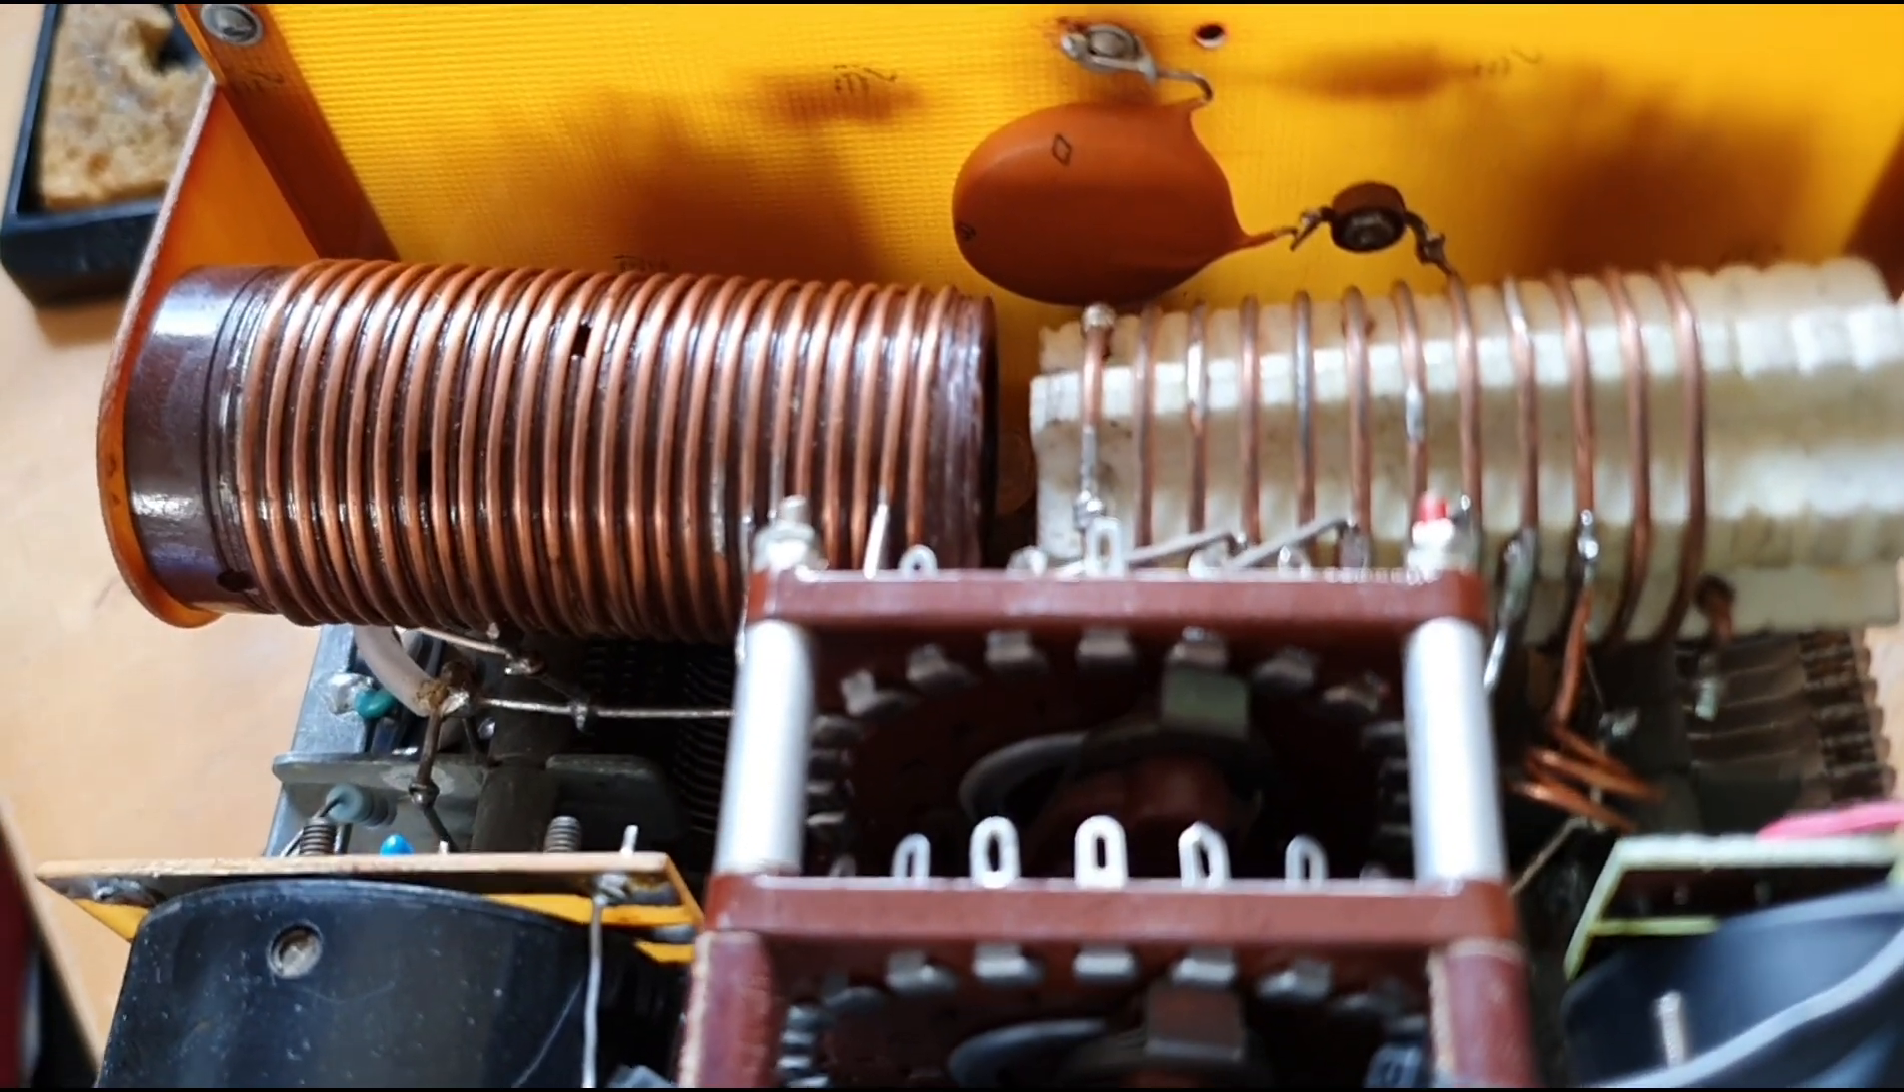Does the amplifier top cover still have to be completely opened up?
No.